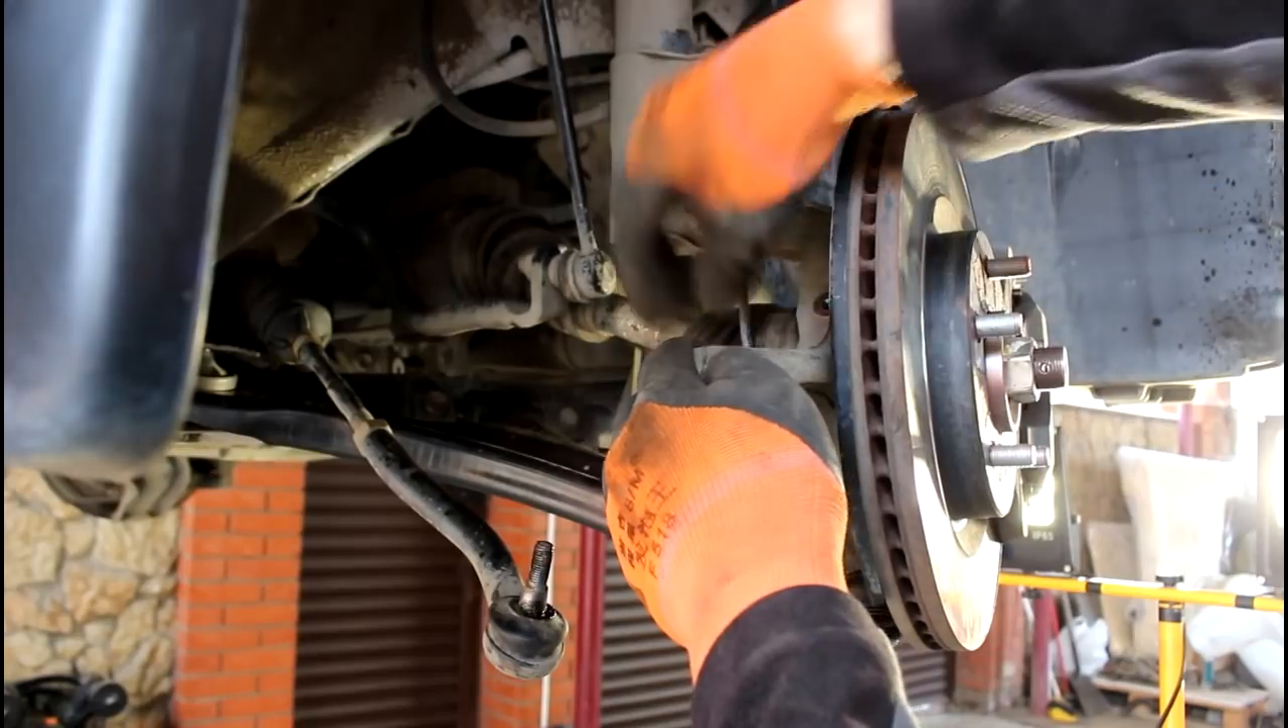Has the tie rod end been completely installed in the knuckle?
No.